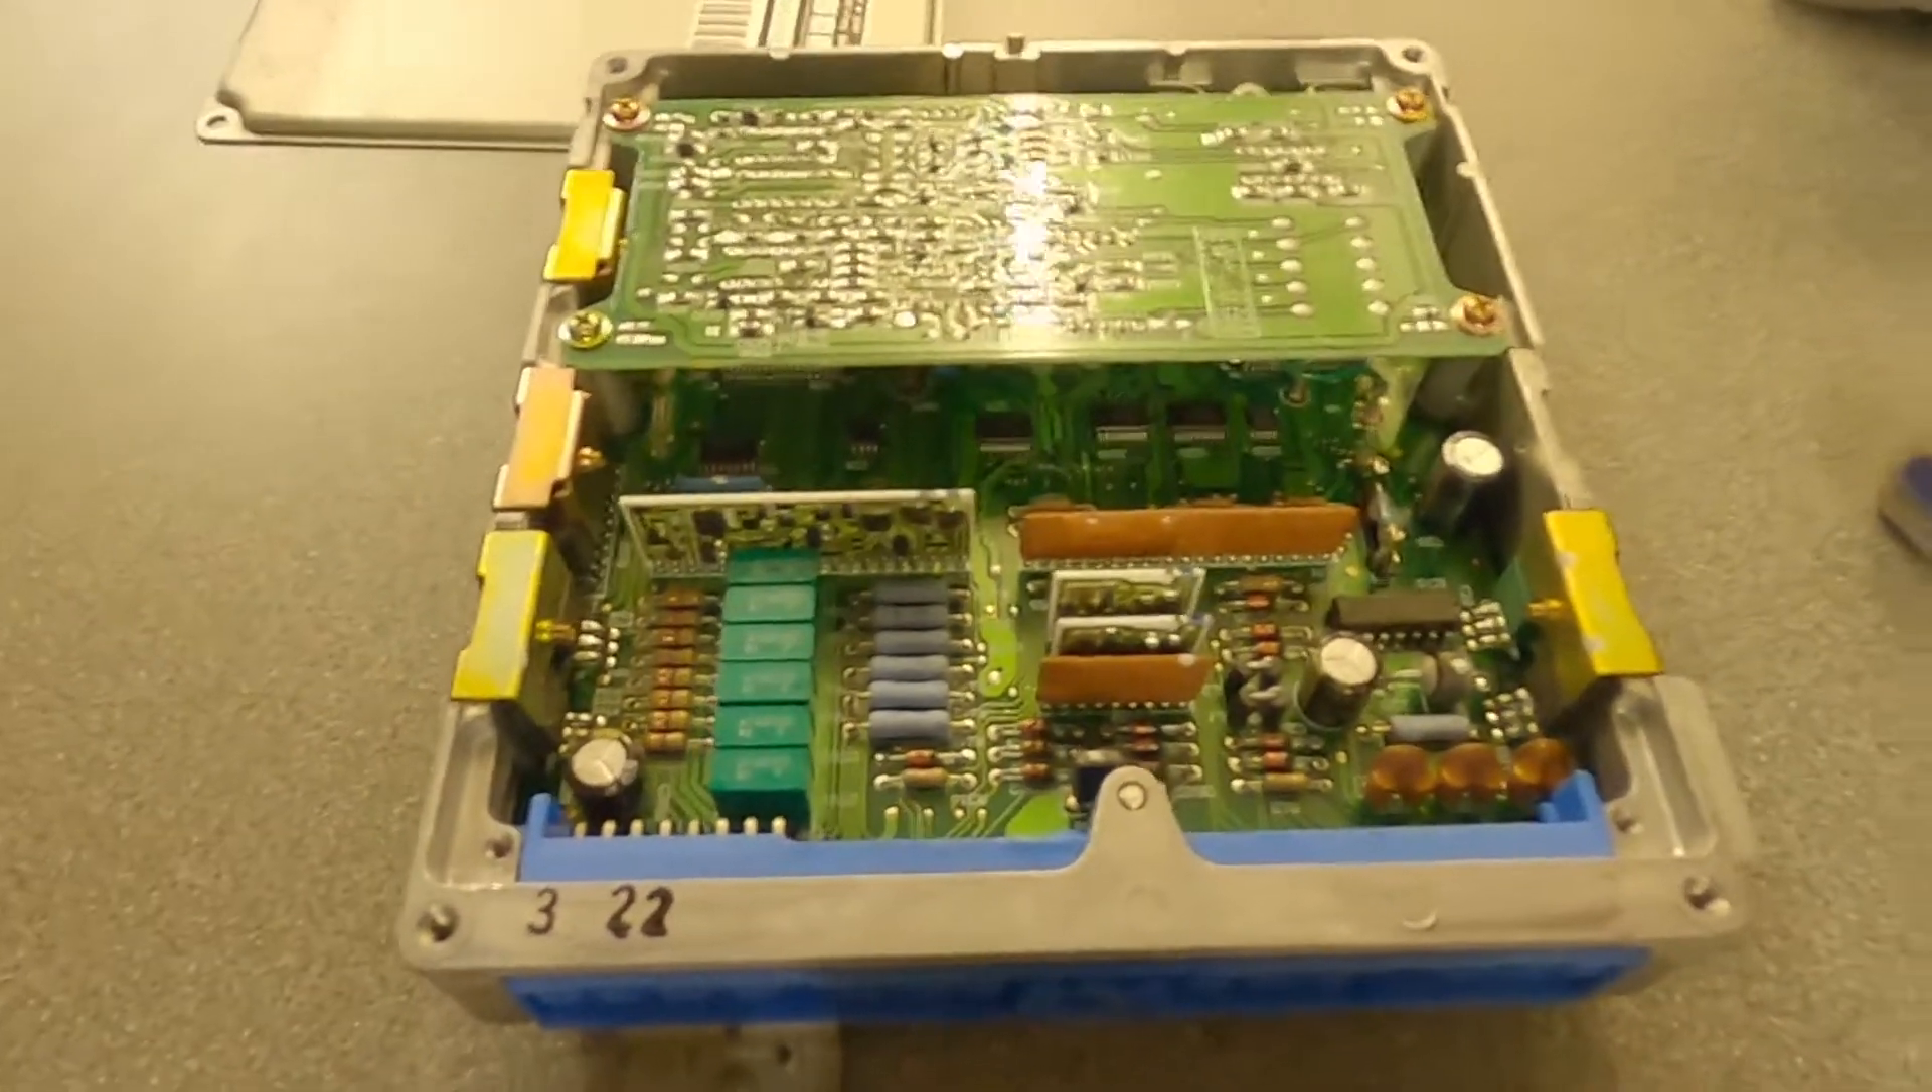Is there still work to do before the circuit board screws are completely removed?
Yes.